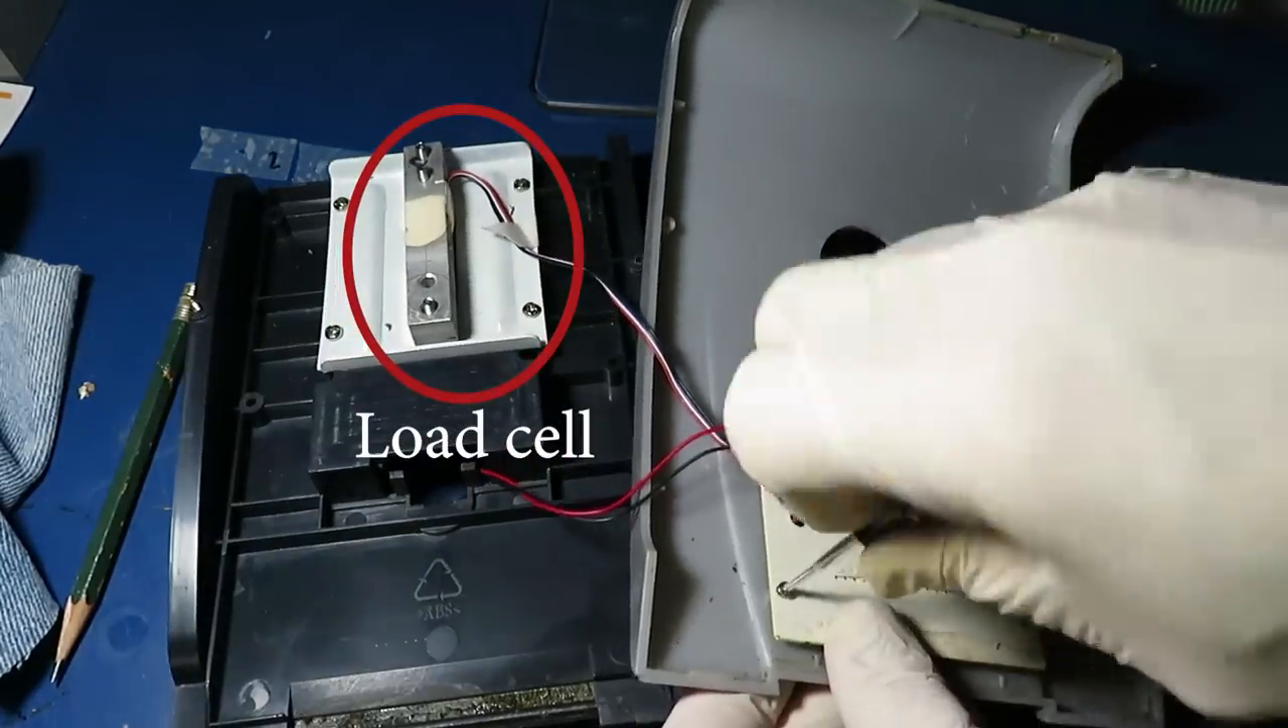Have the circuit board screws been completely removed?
No.